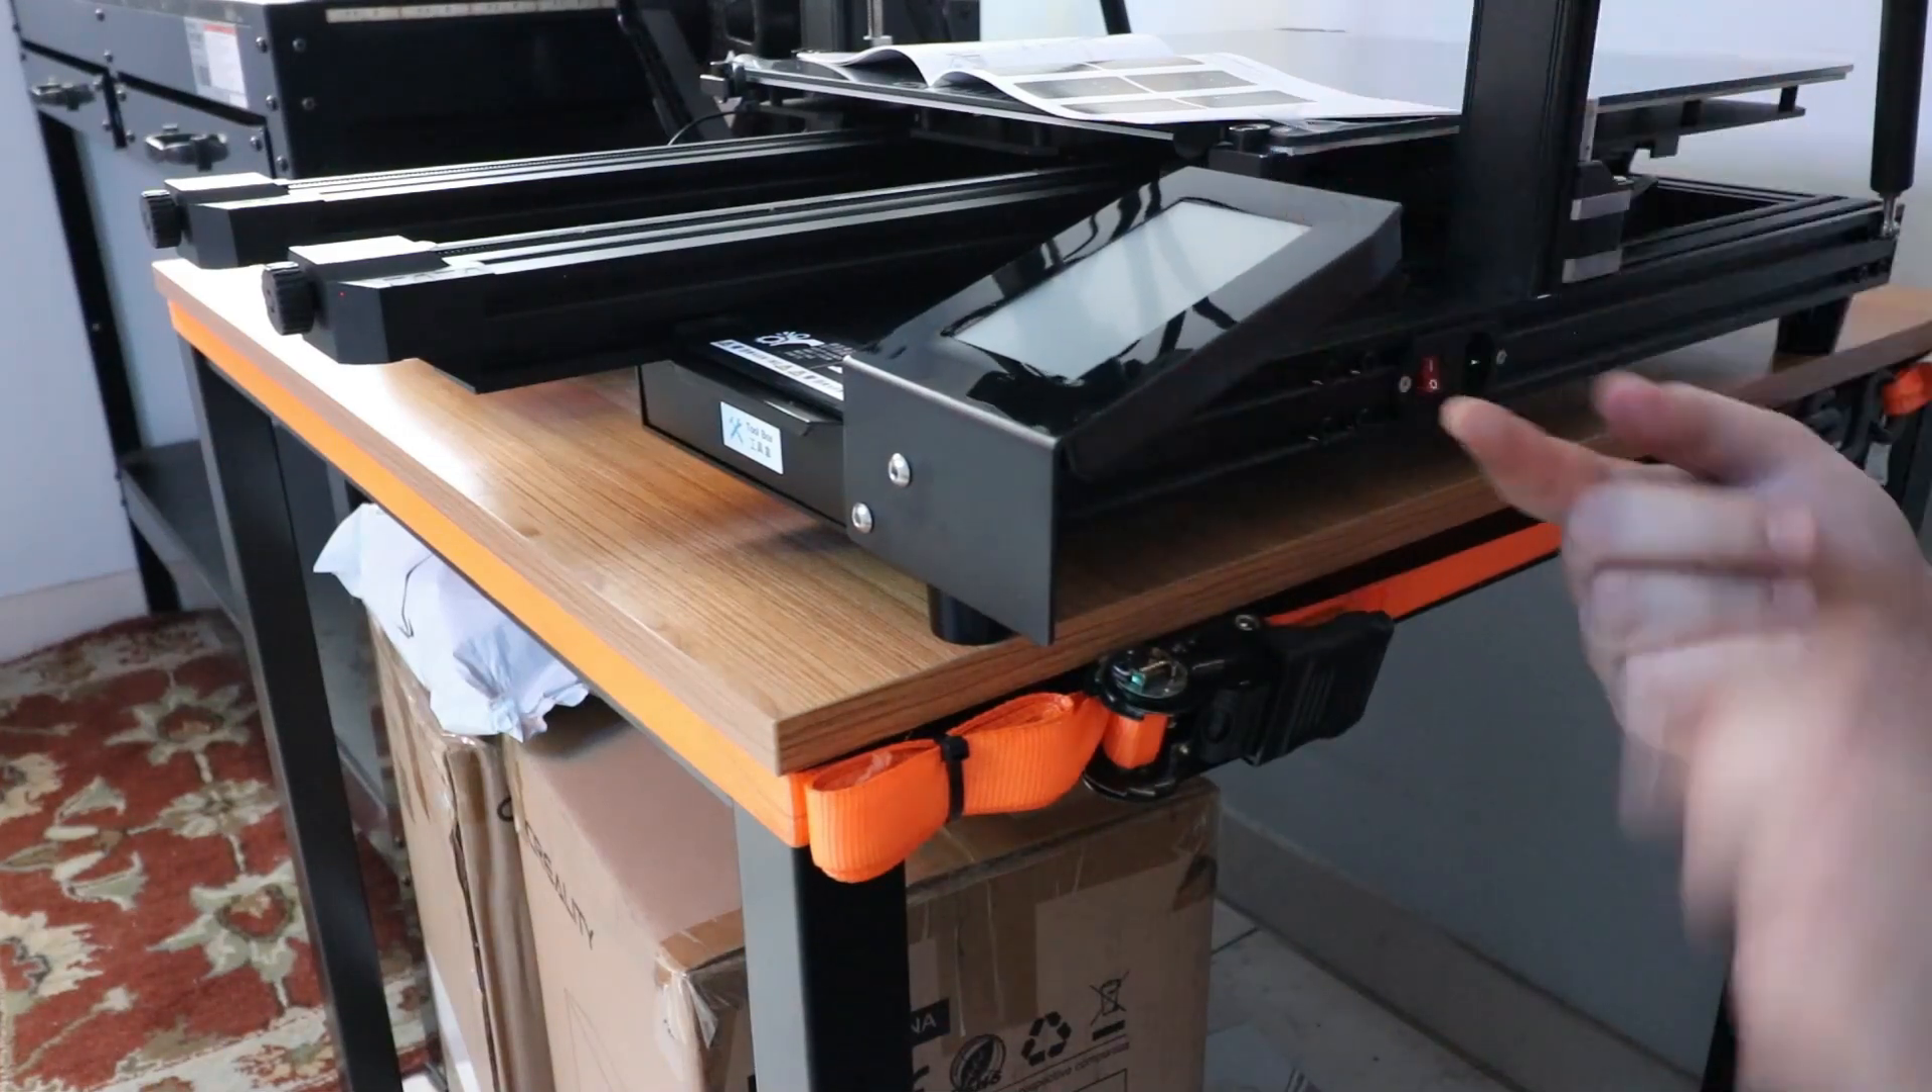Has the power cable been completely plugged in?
No.